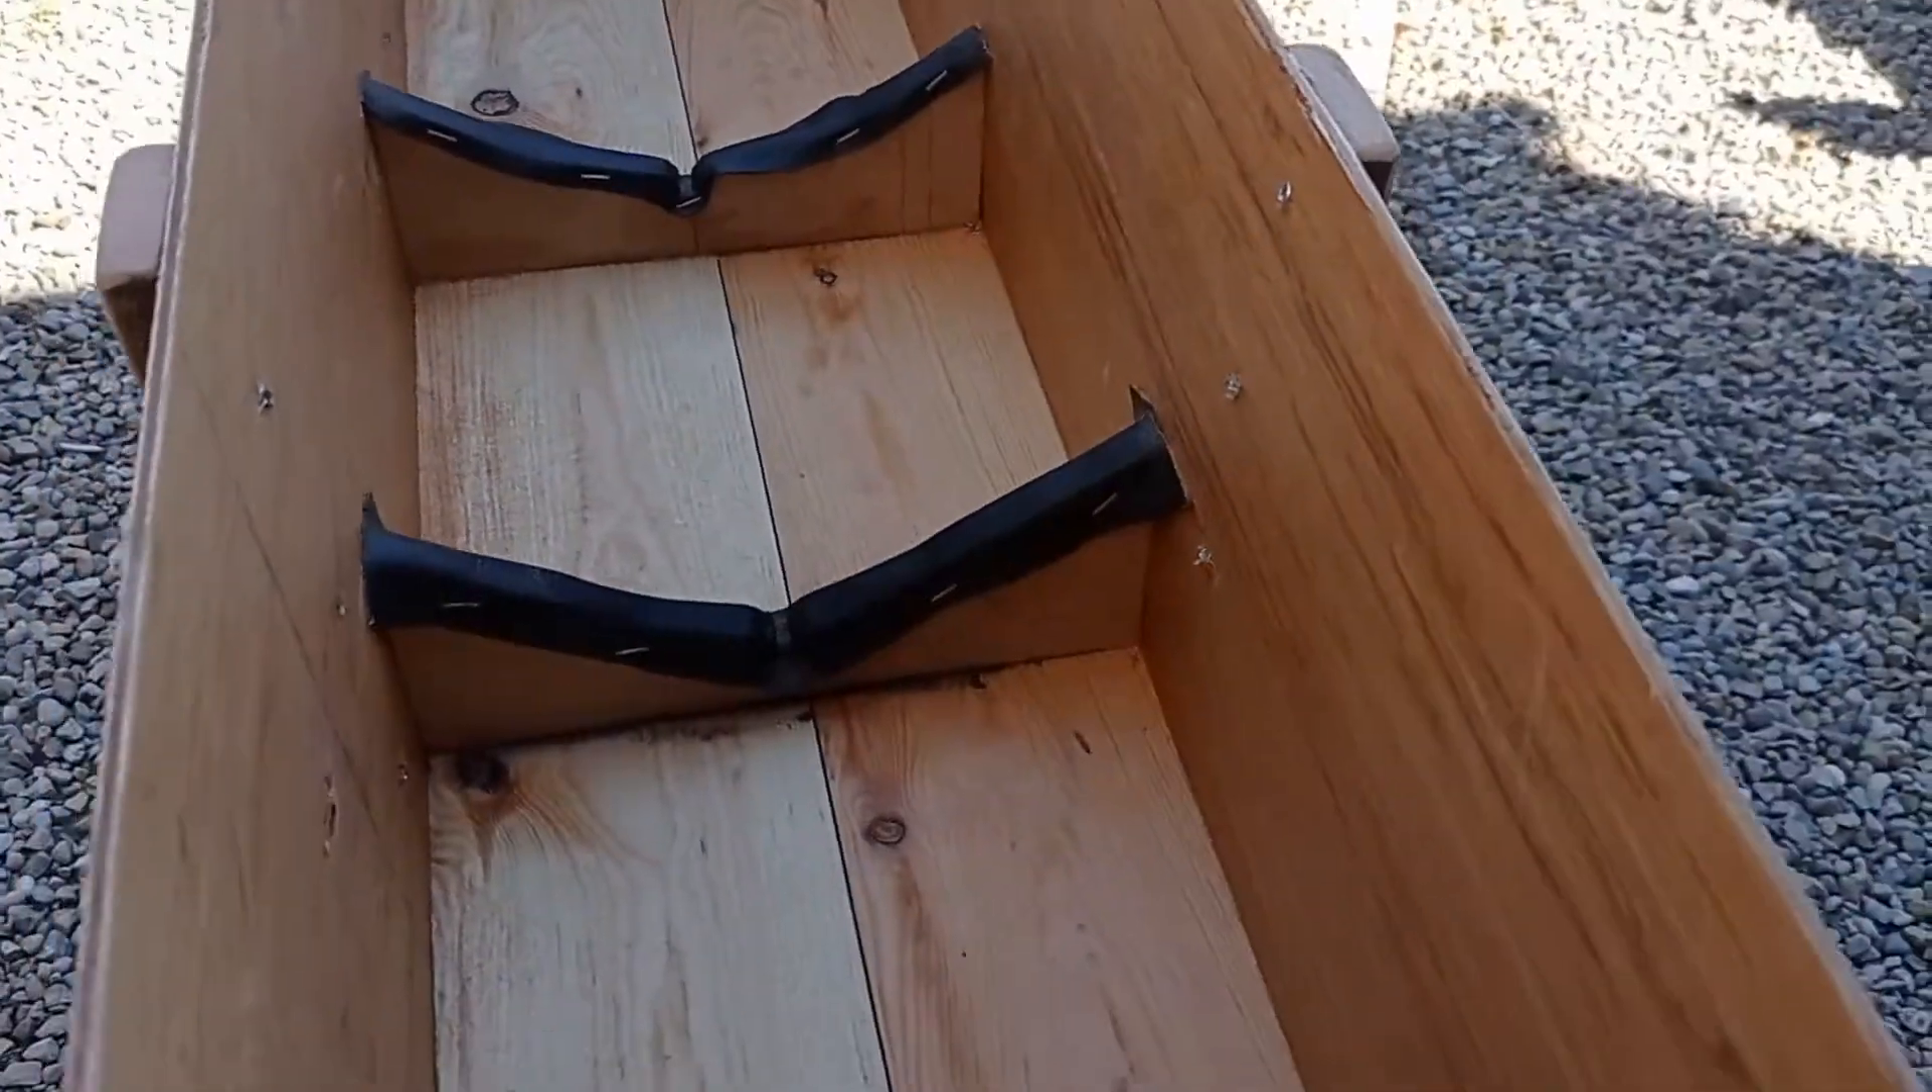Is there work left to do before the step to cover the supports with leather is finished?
No.